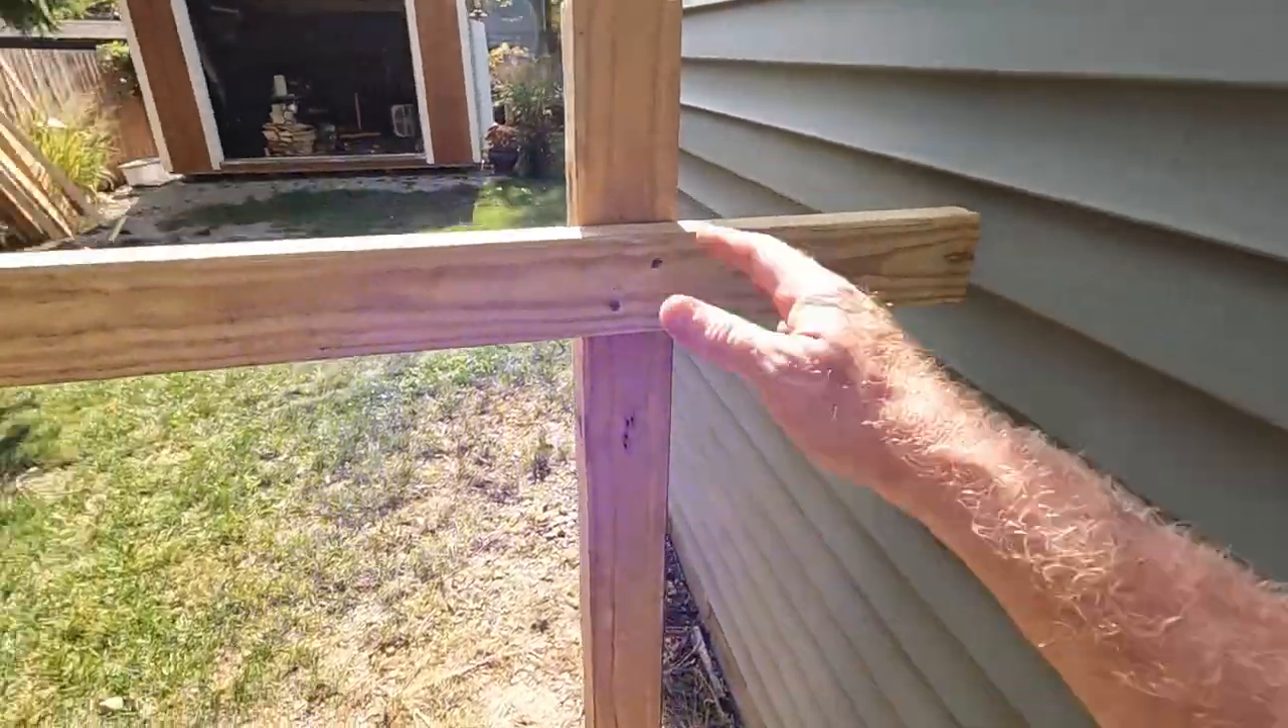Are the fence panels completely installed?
No.